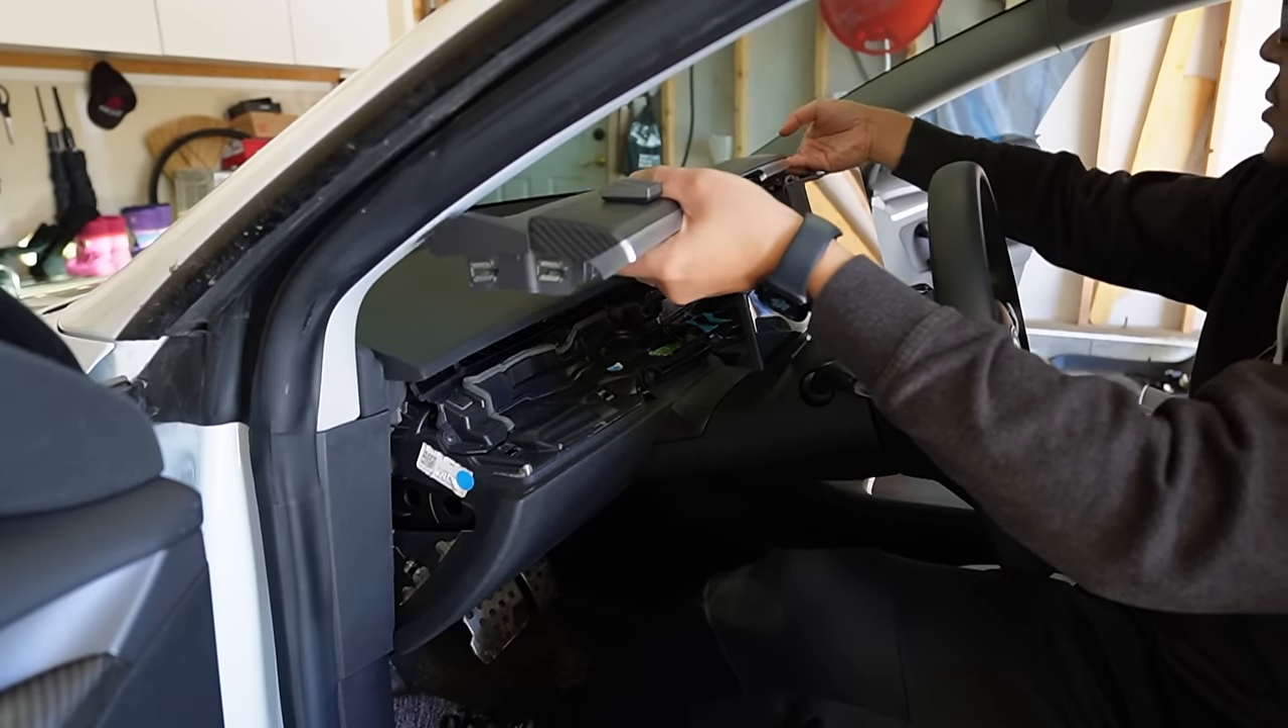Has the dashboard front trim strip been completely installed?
No.